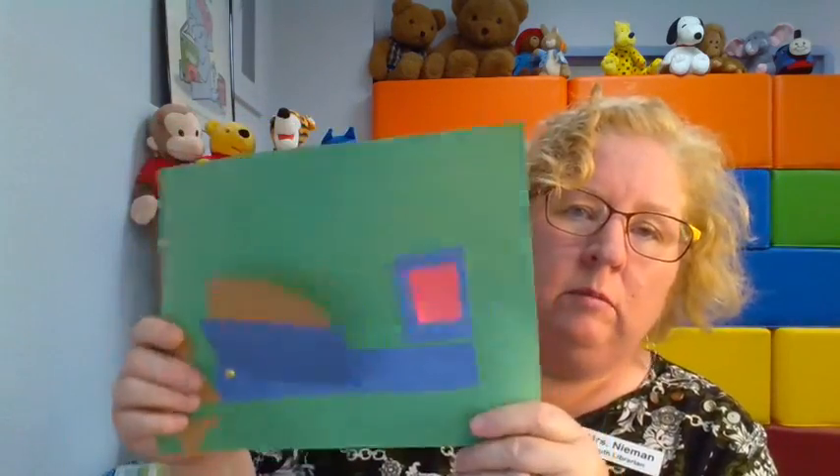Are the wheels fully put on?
No.